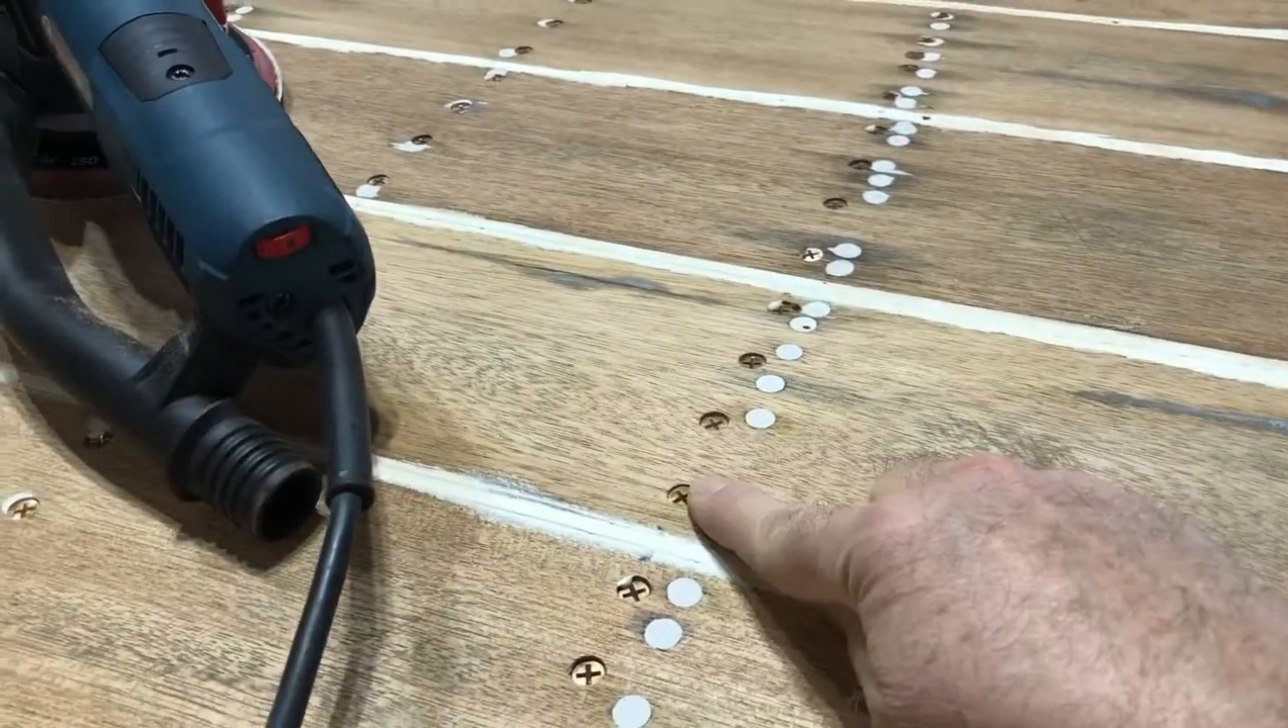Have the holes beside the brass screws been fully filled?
Yes.